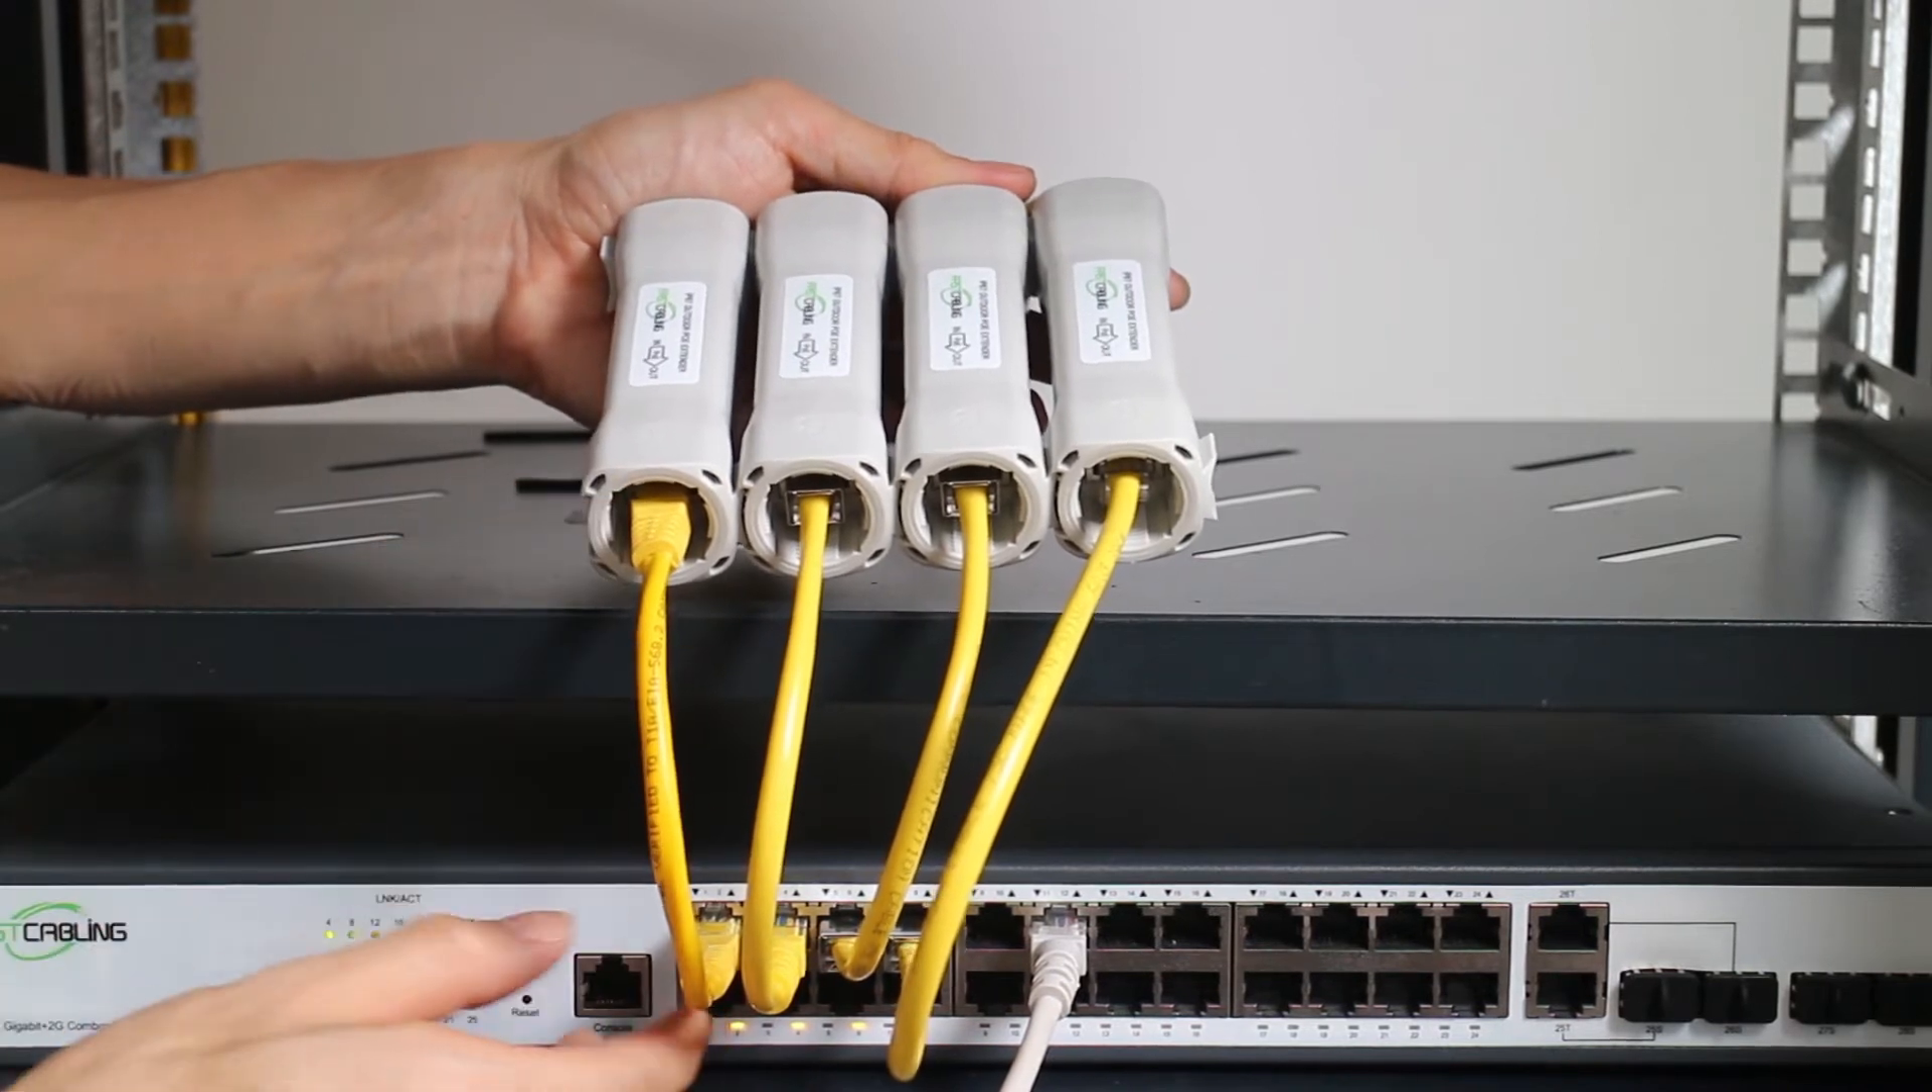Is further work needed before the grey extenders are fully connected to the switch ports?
No.